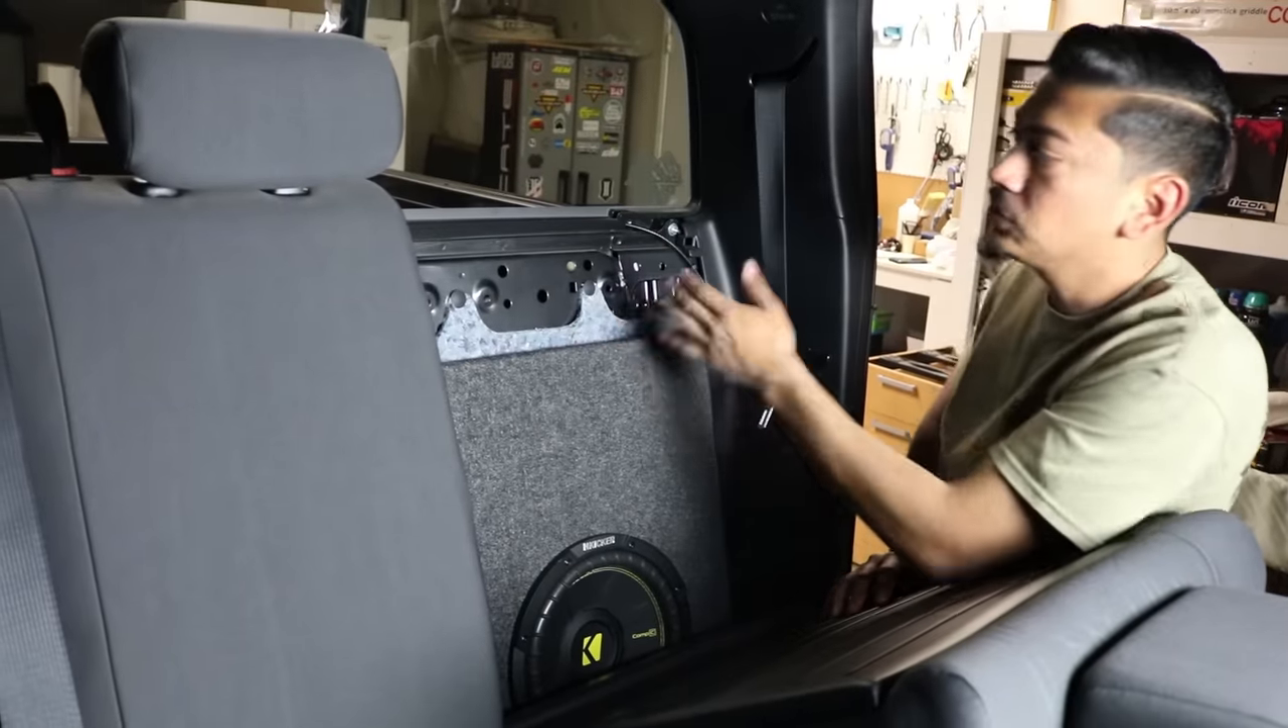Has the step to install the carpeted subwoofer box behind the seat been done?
Yes.